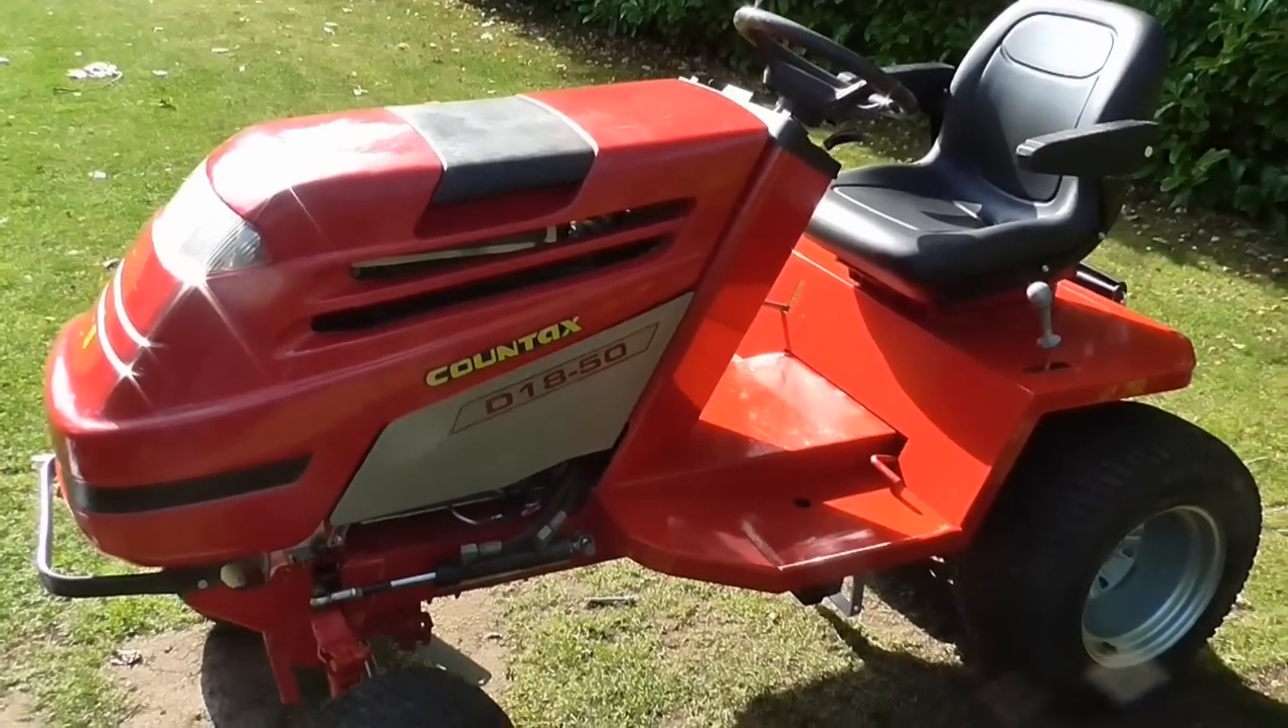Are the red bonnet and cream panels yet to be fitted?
No.